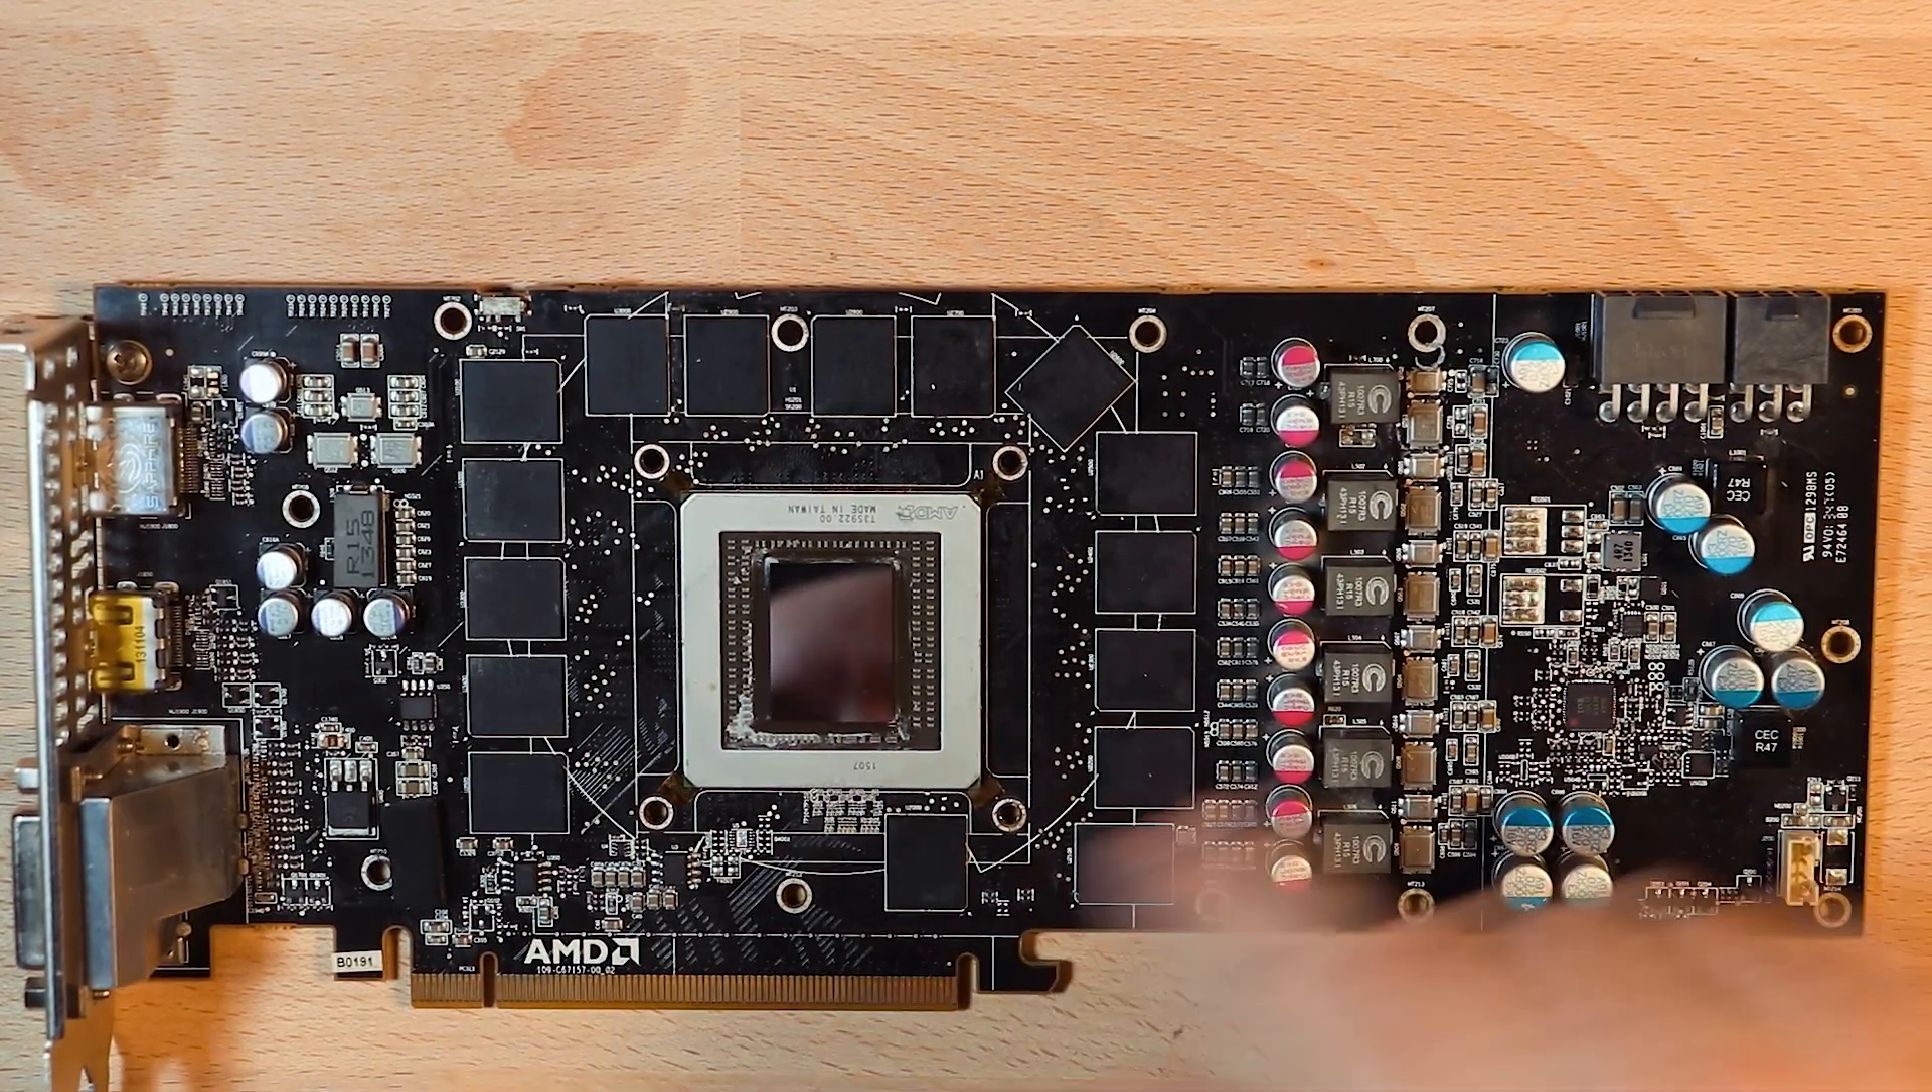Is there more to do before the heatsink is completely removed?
No.